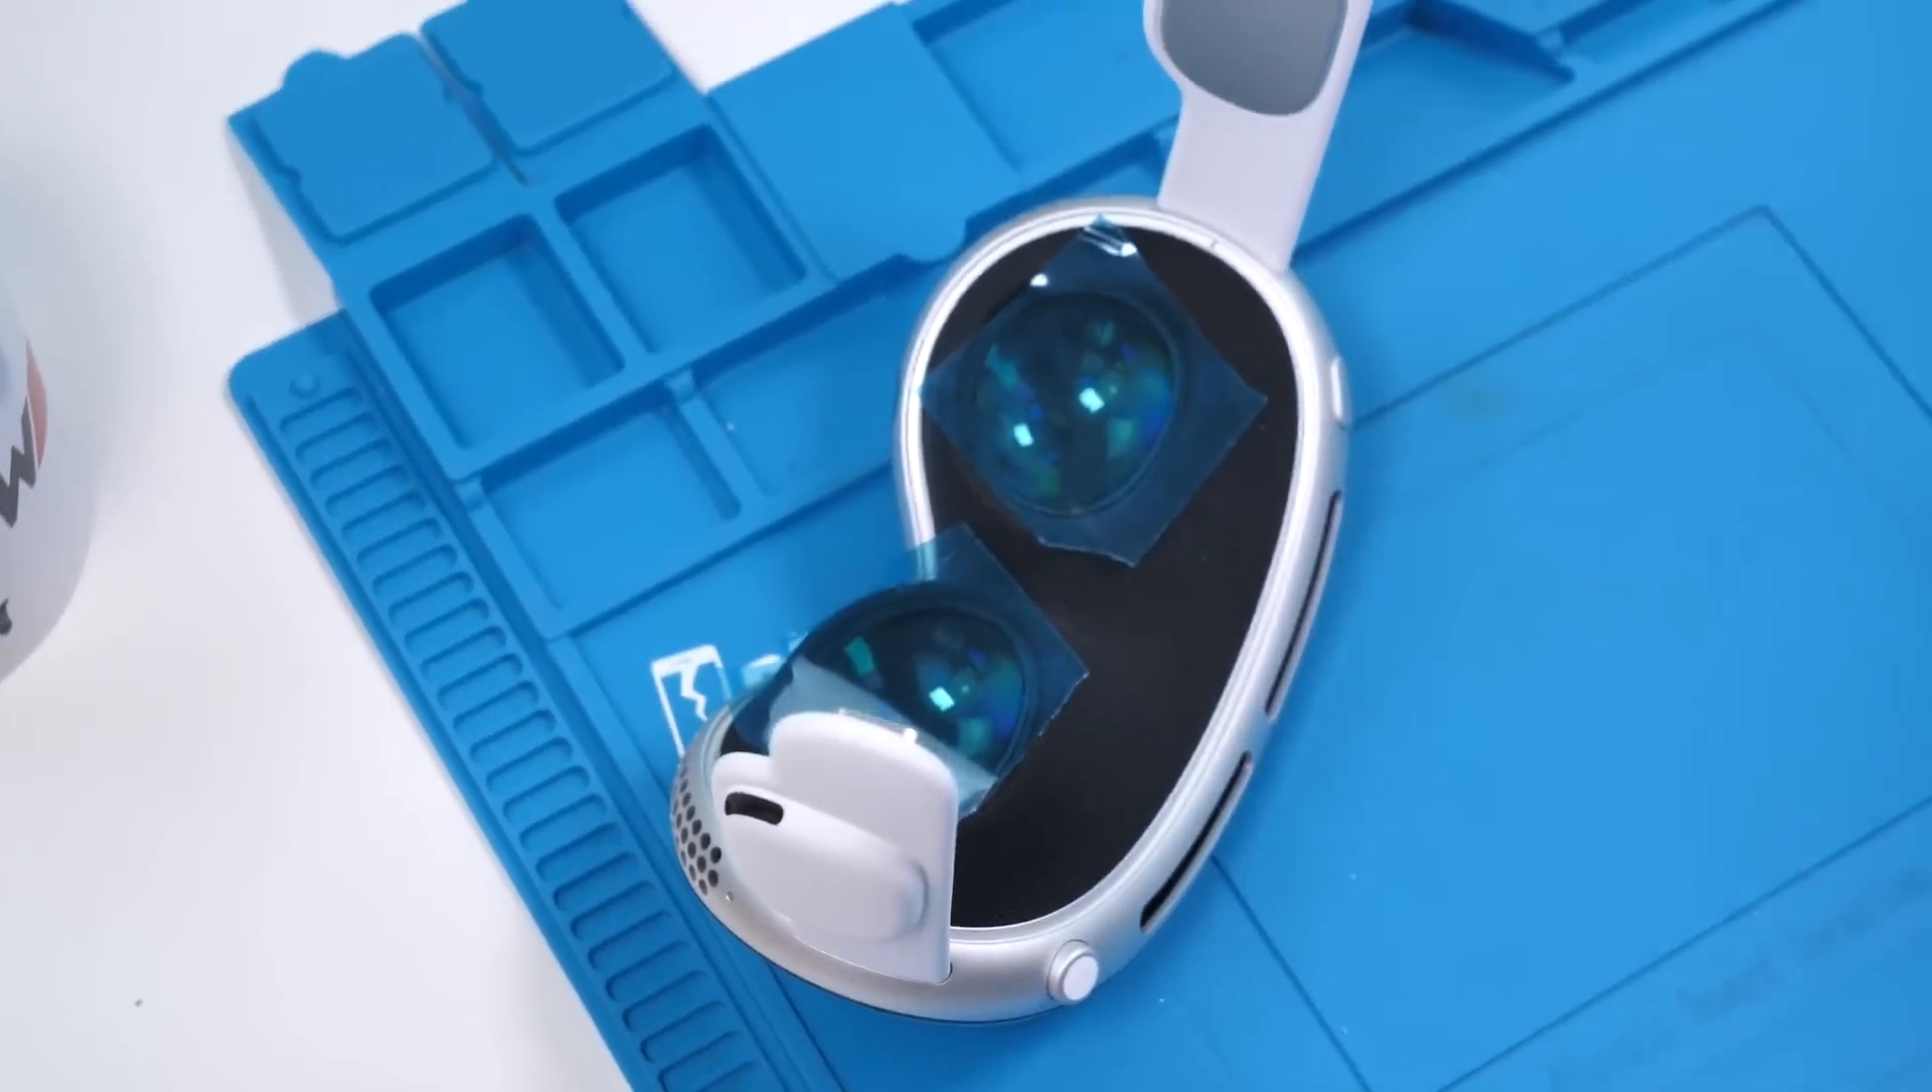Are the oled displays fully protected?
Yes.